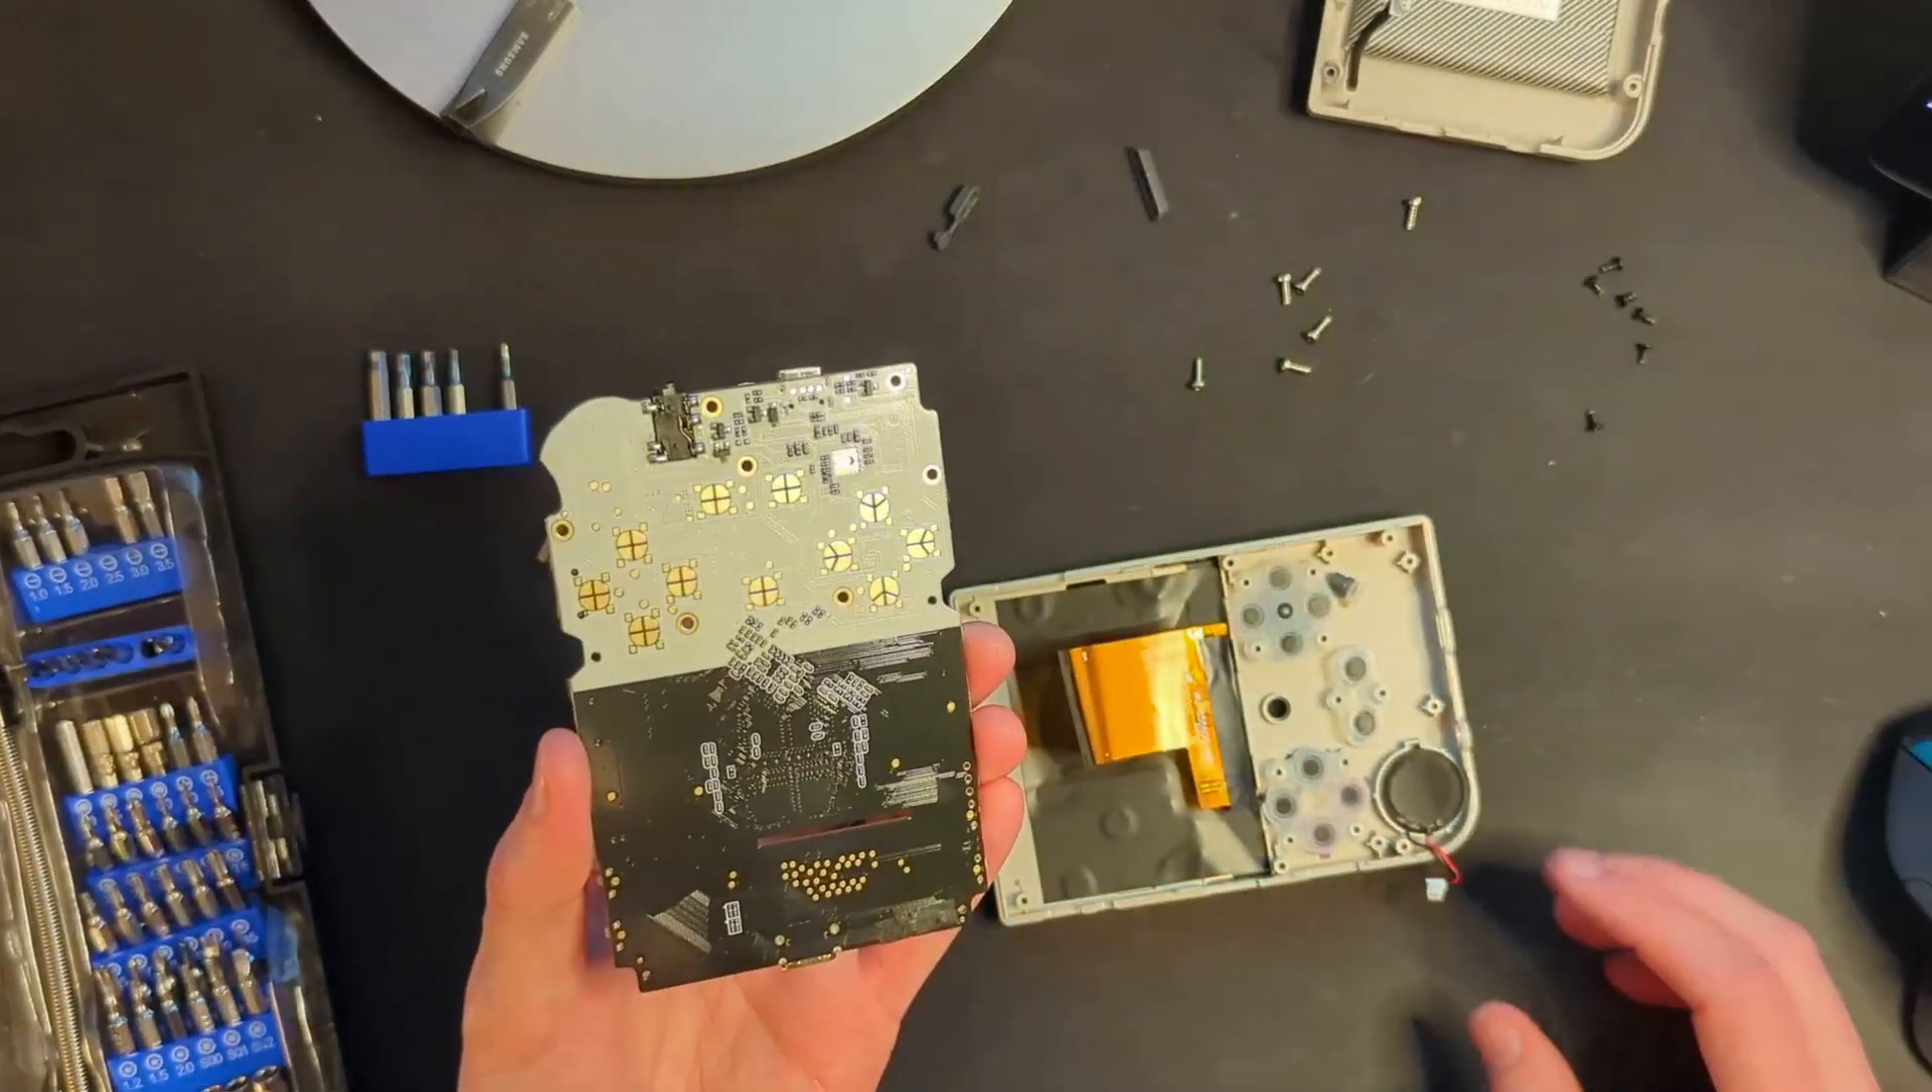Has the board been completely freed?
Yes.